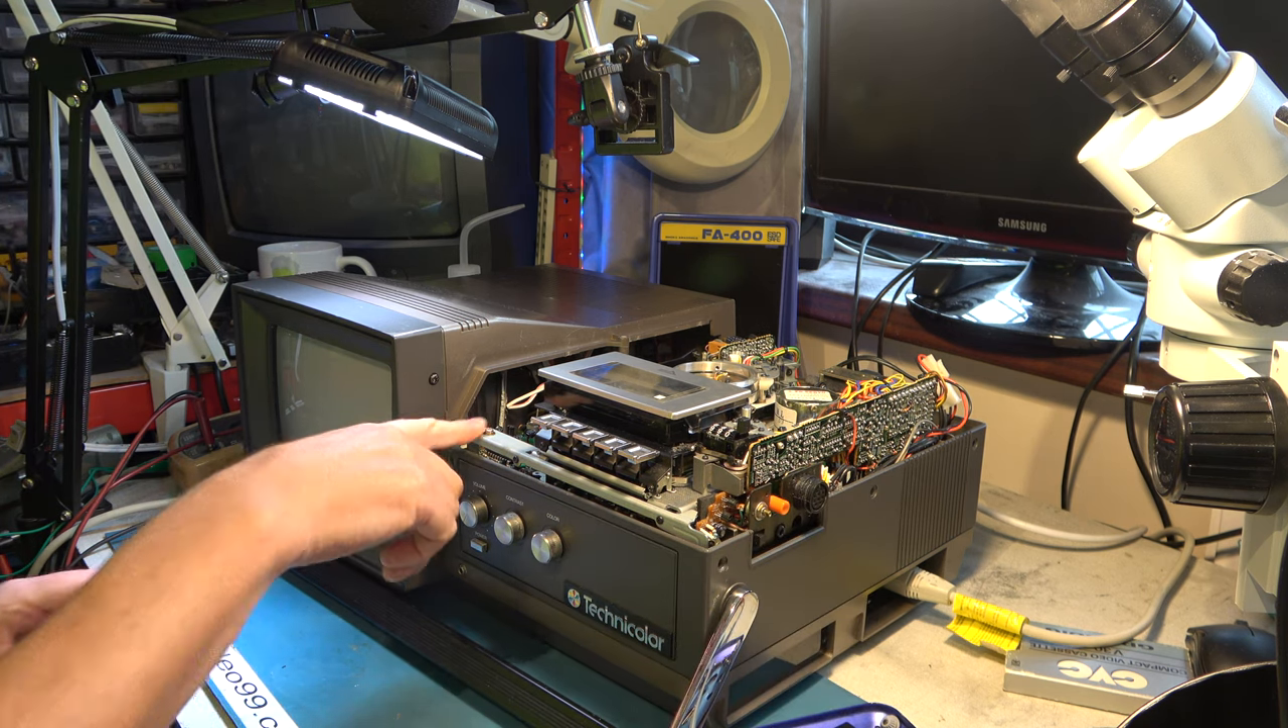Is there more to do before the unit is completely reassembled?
Yes.